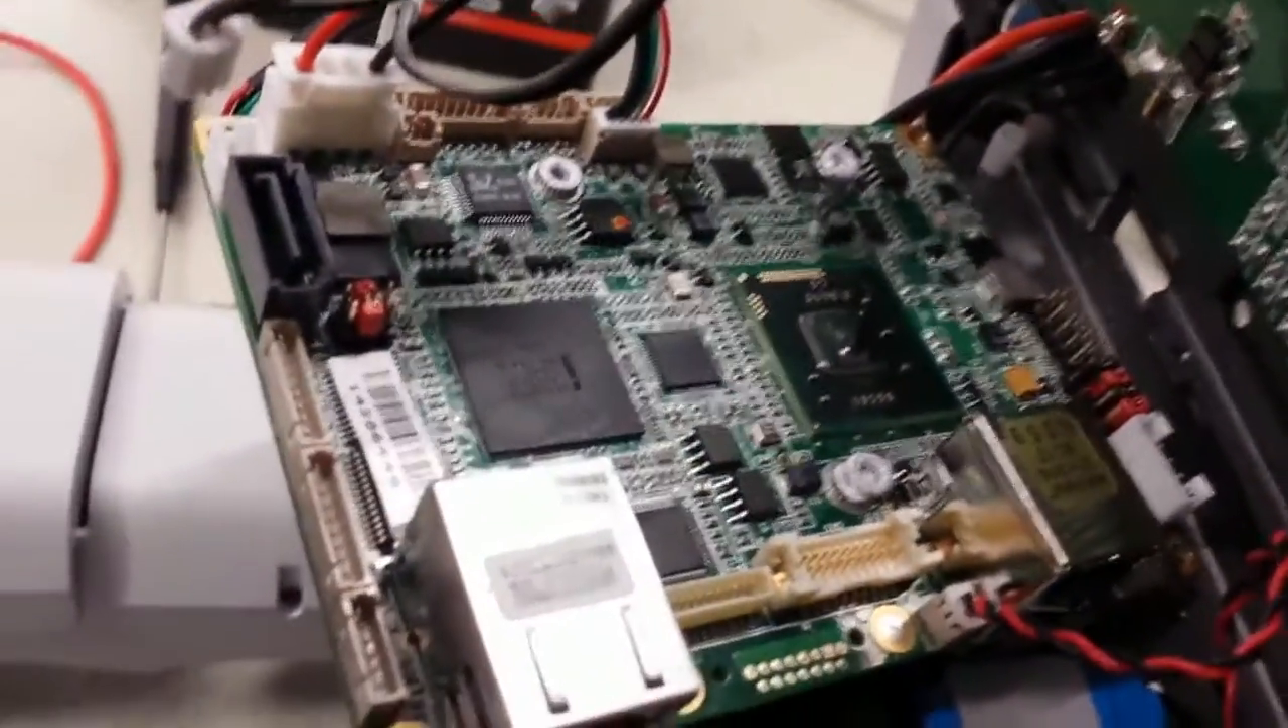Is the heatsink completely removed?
Yes.